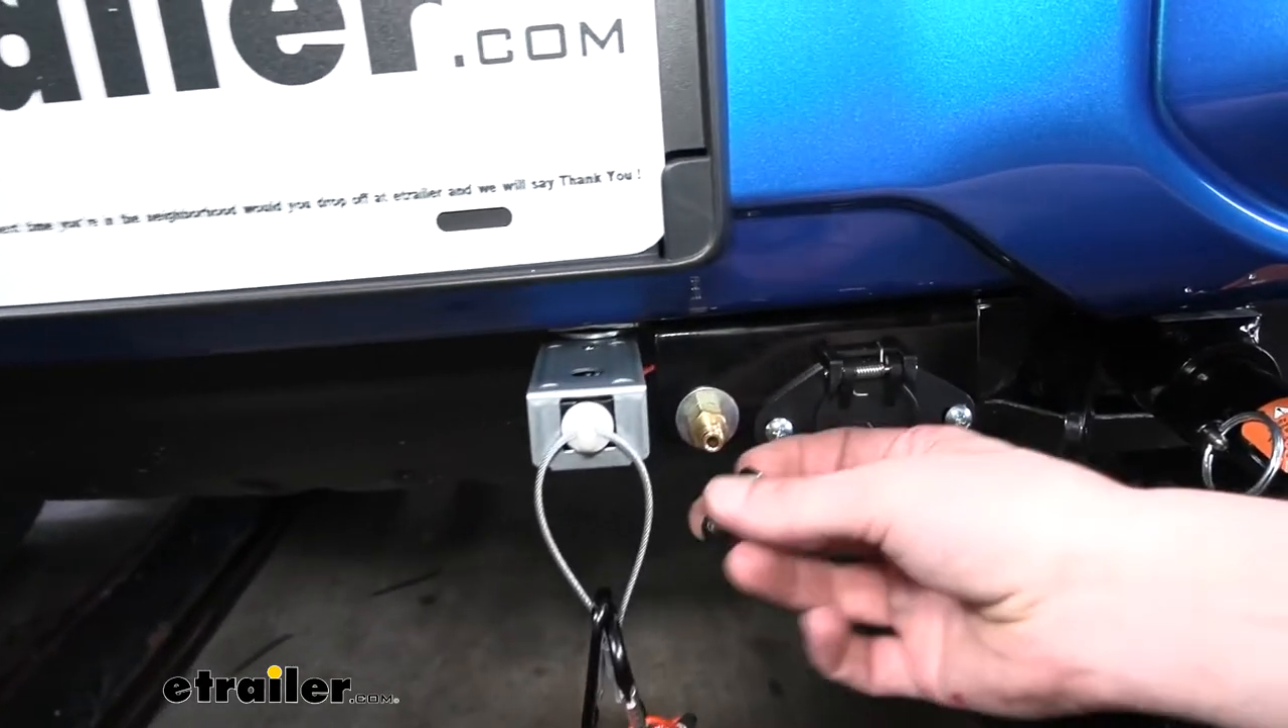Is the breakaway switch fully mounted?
Yes.